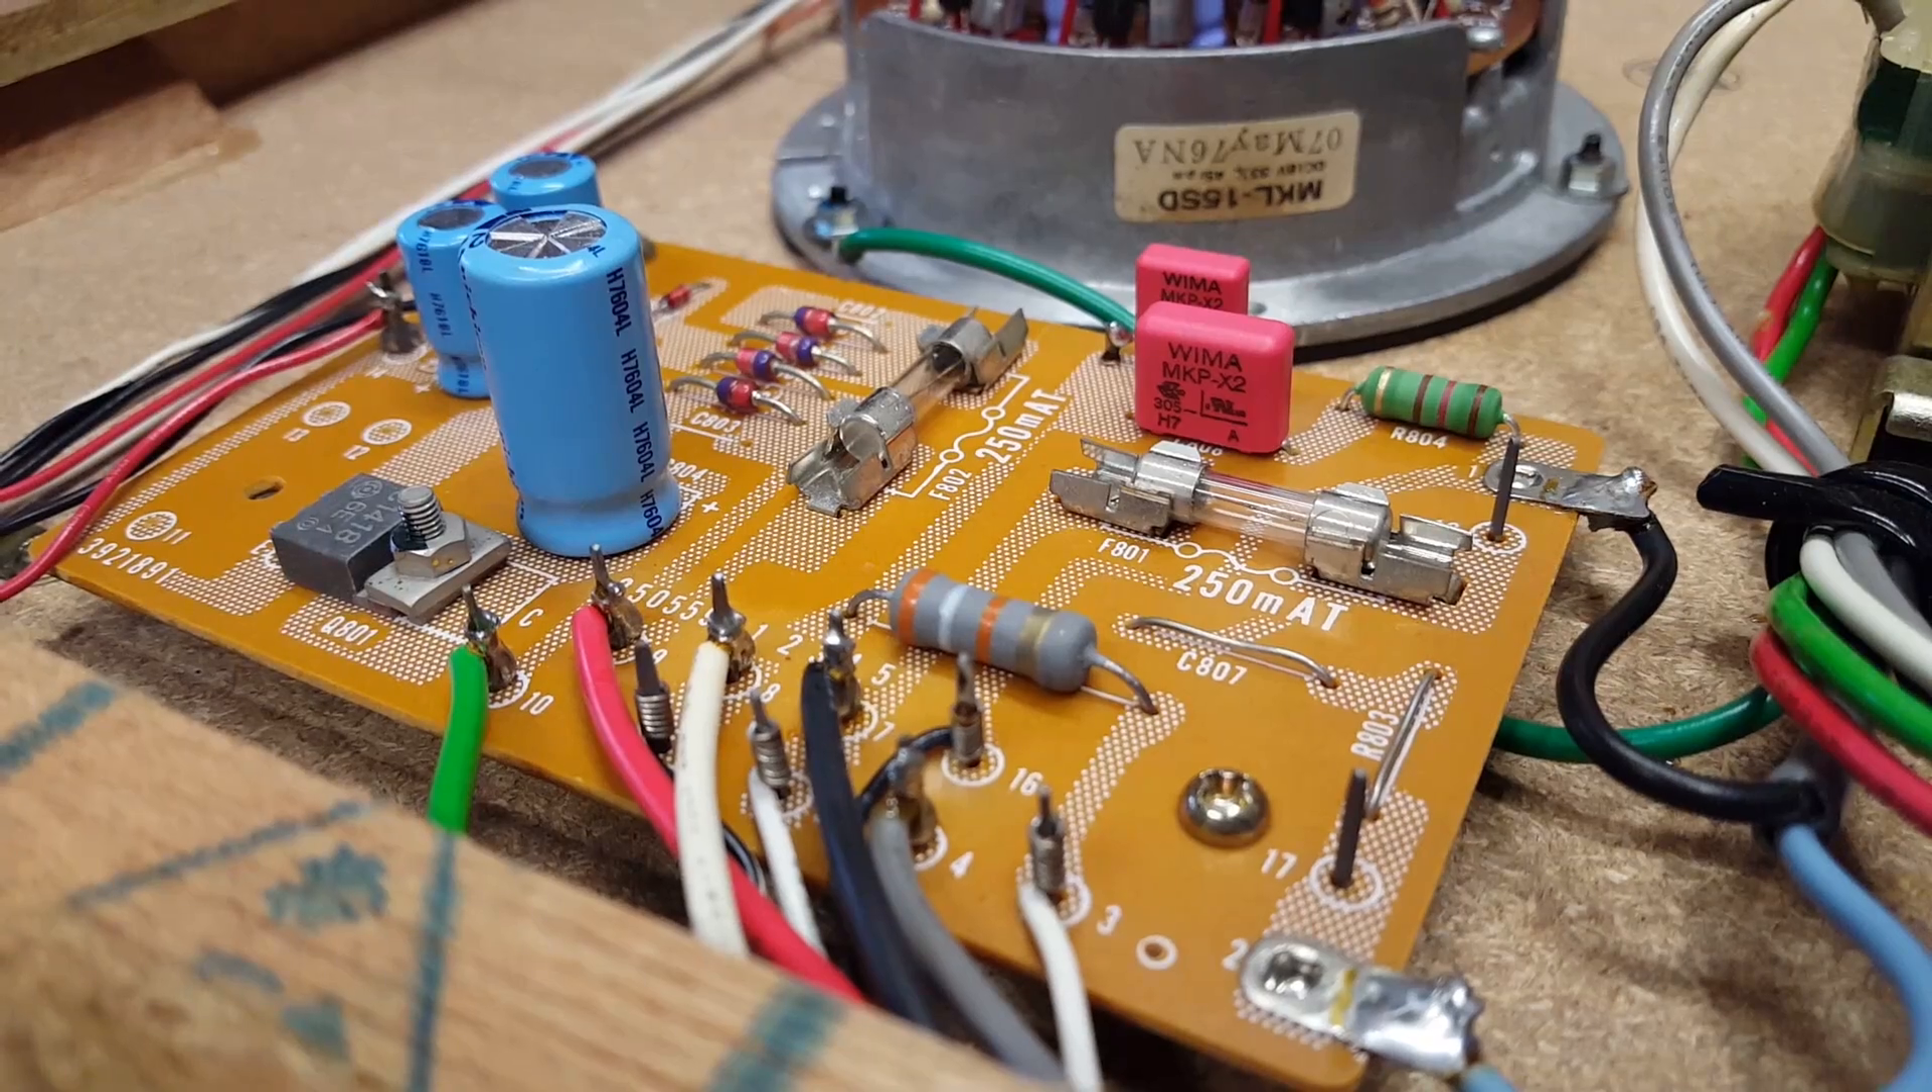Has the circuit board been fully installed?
Yes.